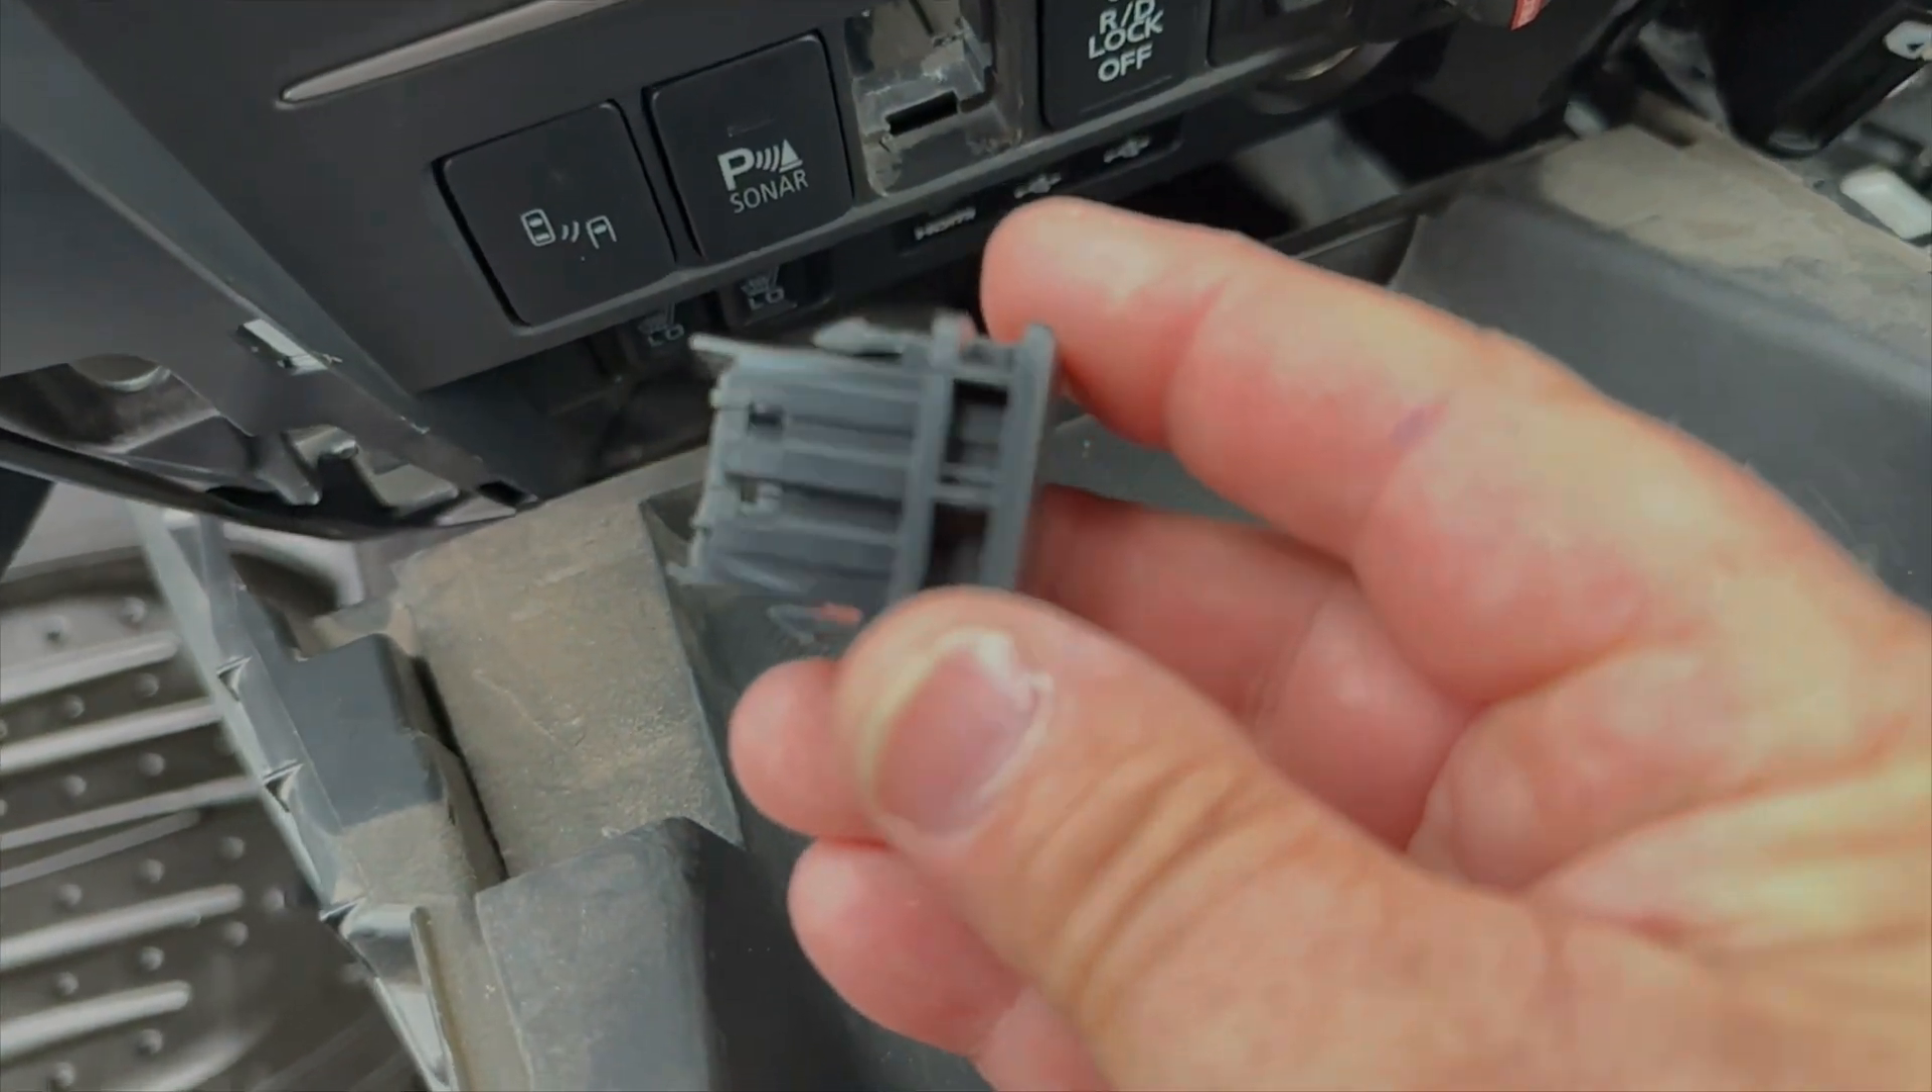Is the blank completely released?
Yes.